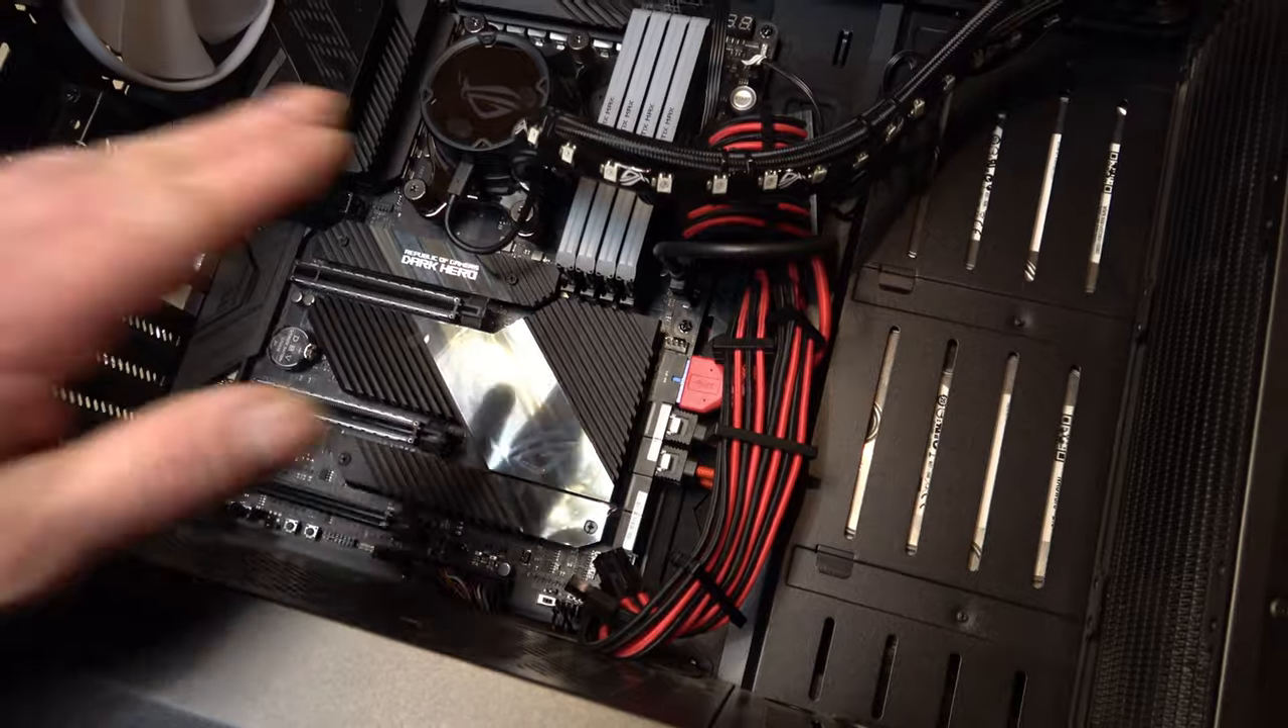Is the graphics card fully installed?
No.